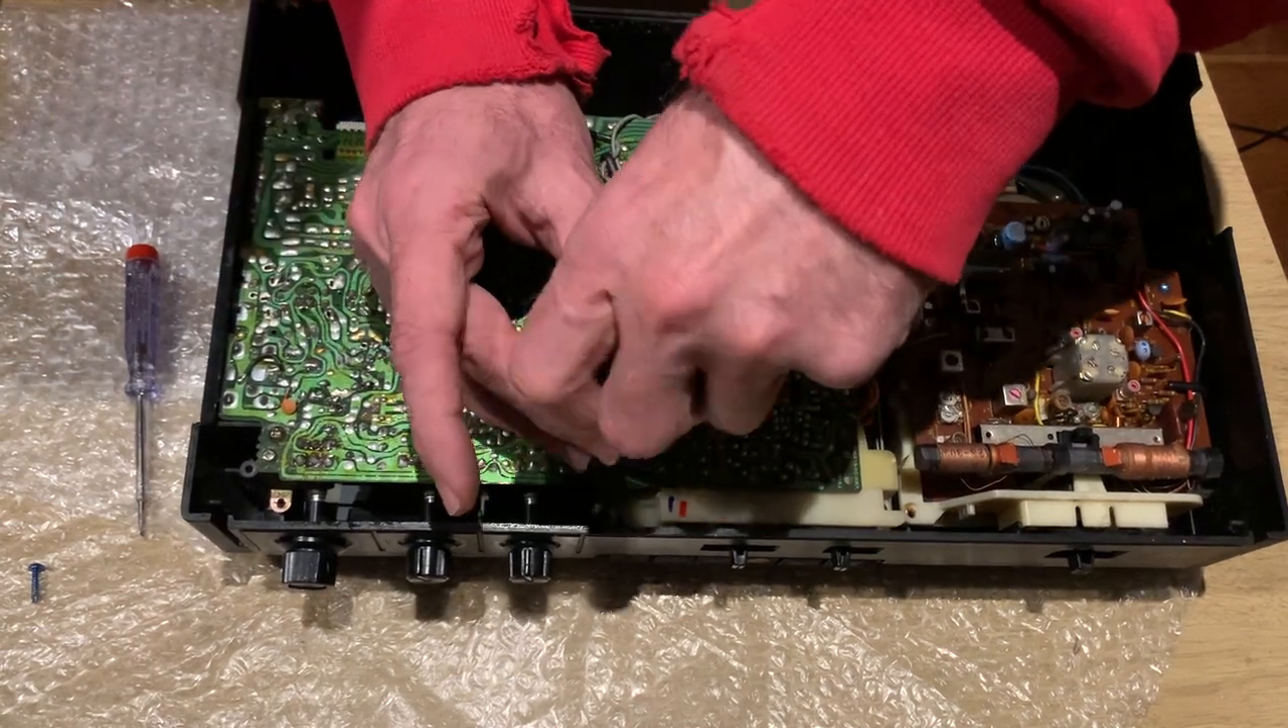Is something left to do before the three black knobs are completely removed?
Yes.